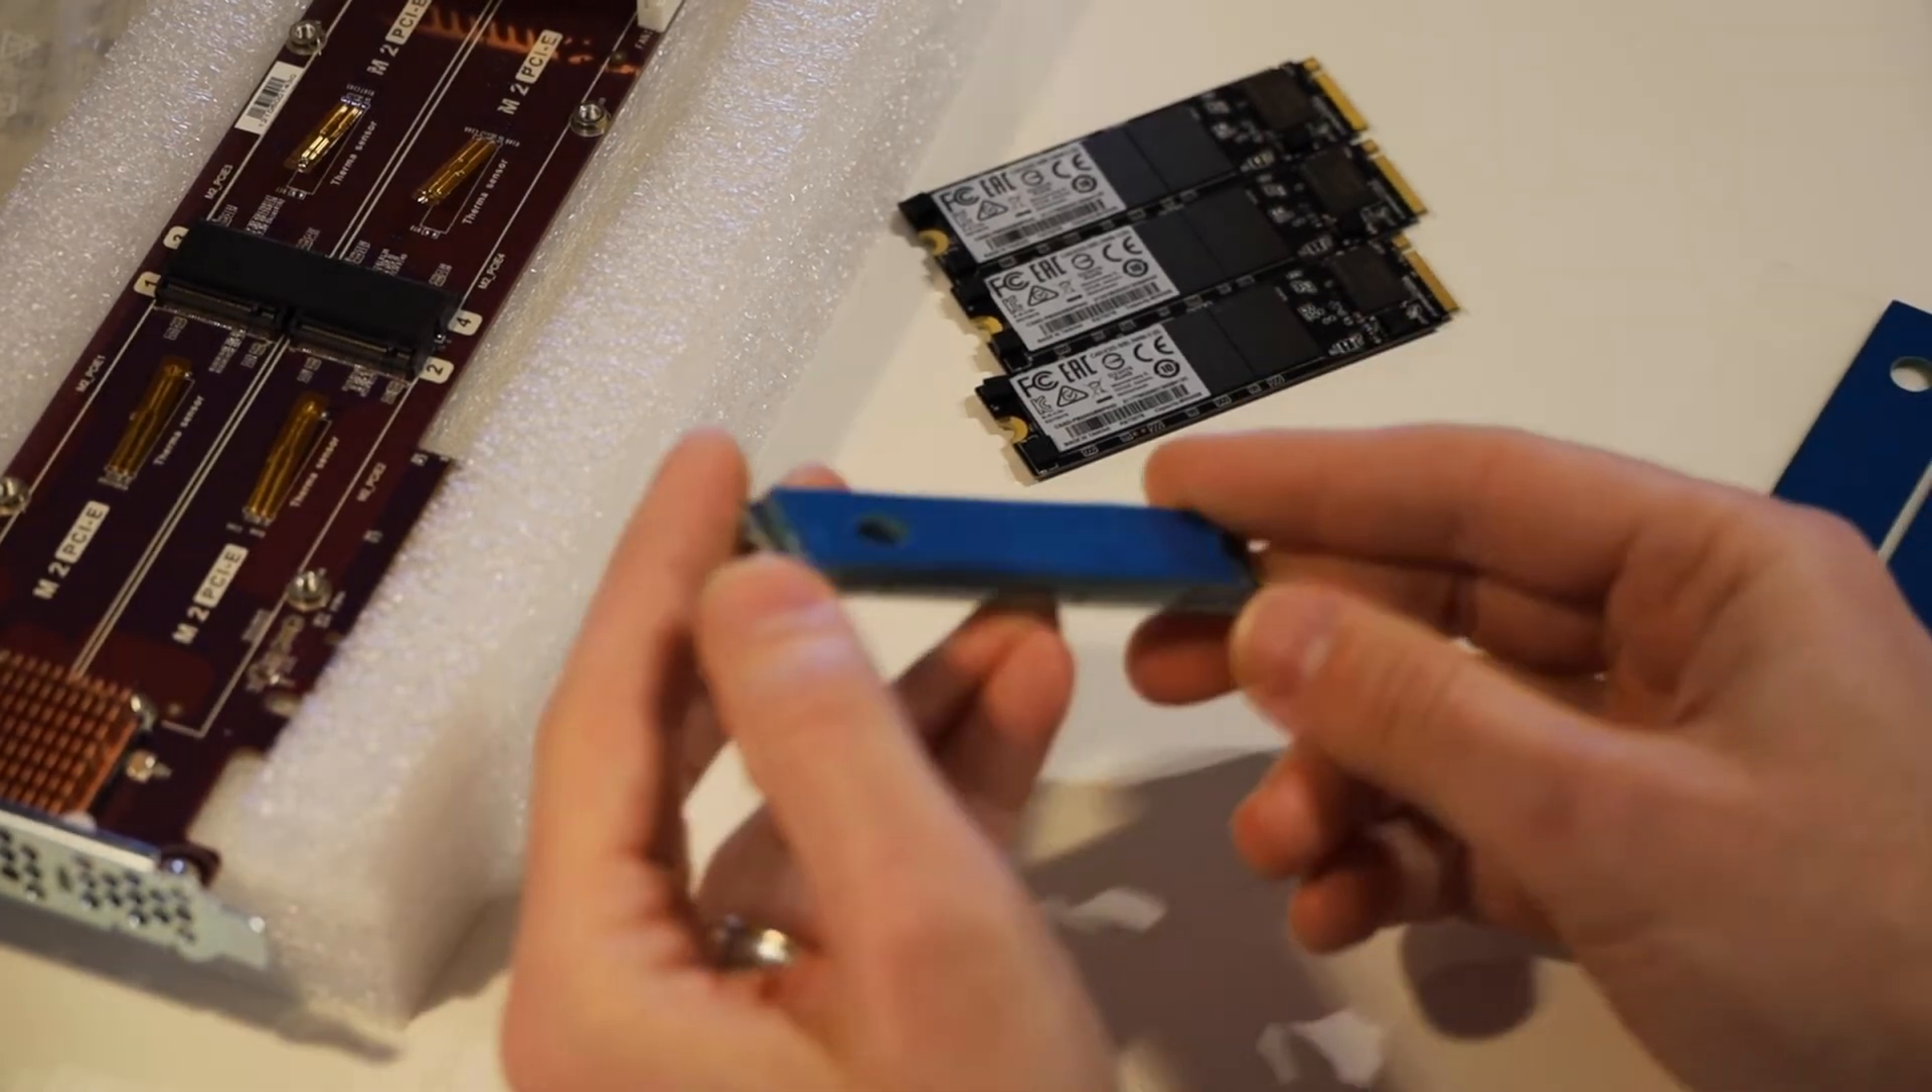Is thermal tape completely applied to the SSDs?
No.